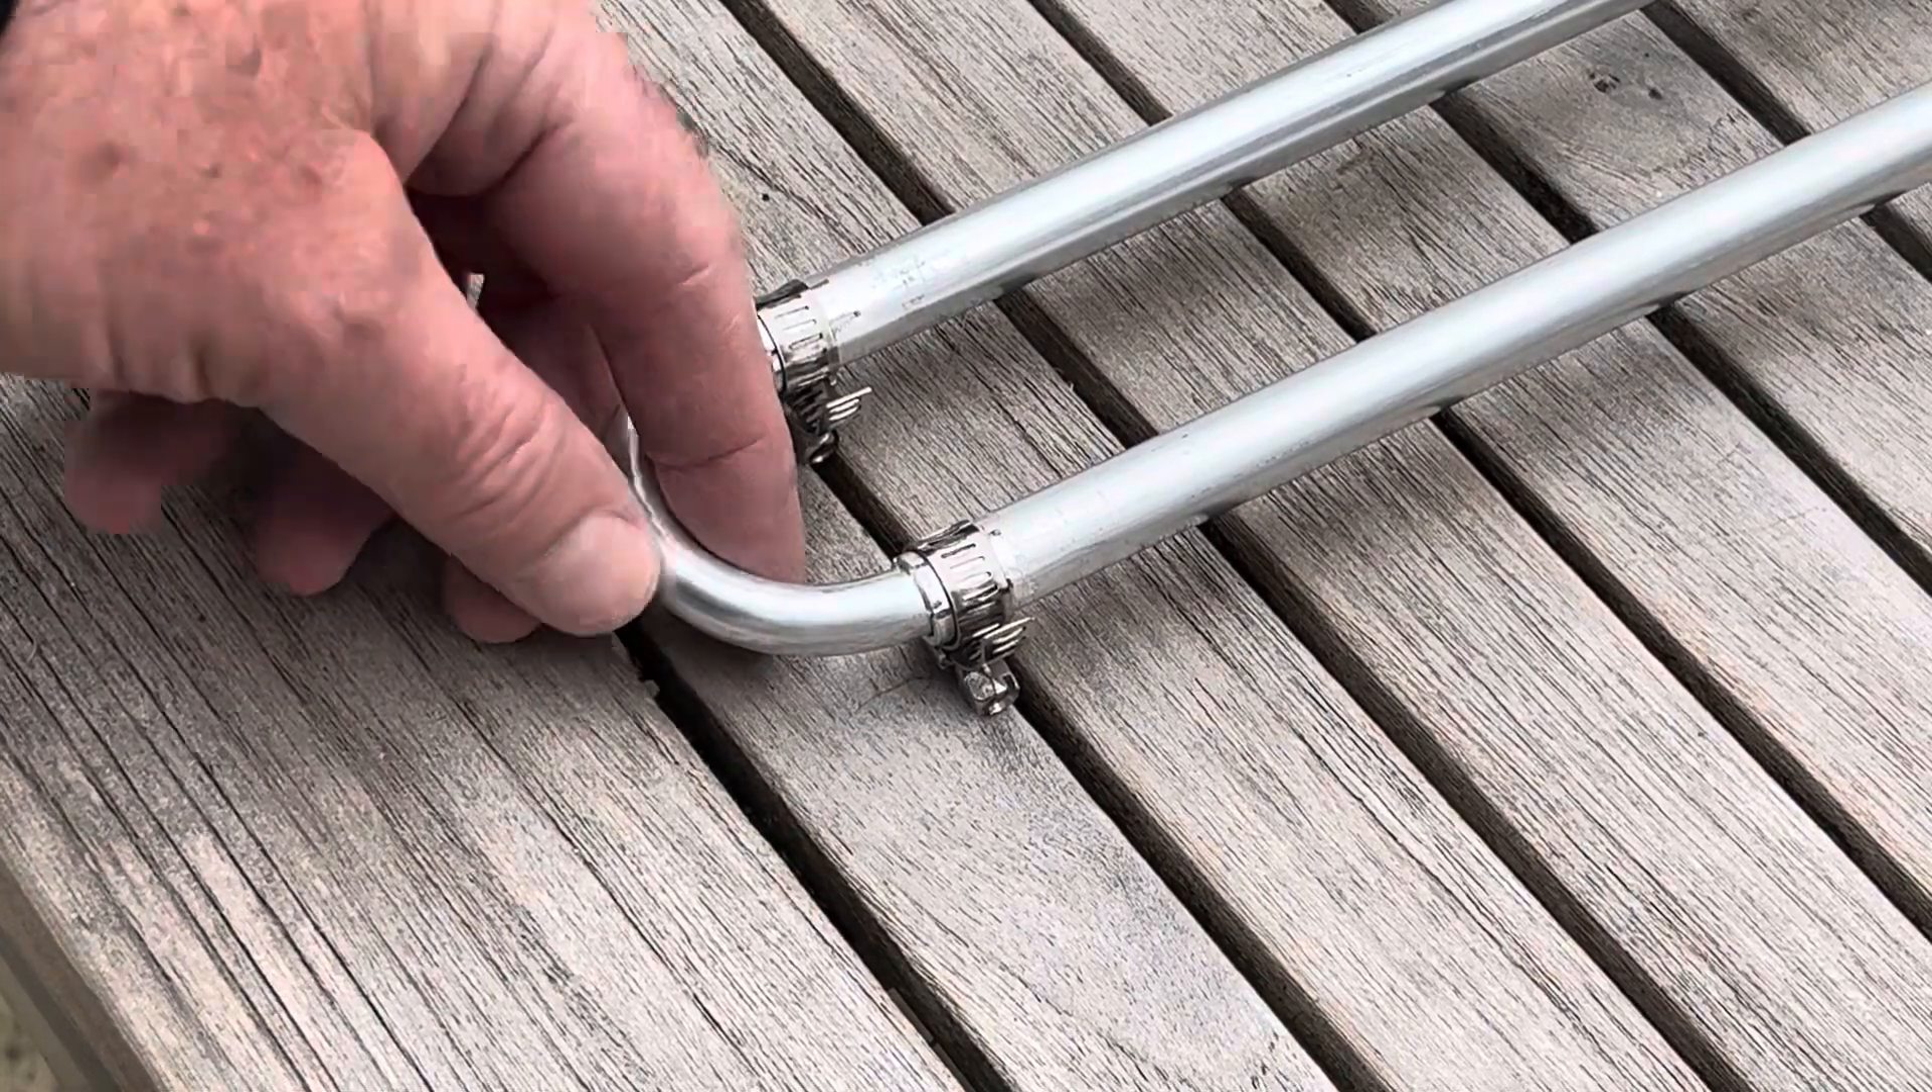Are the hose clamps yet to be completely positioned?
No.